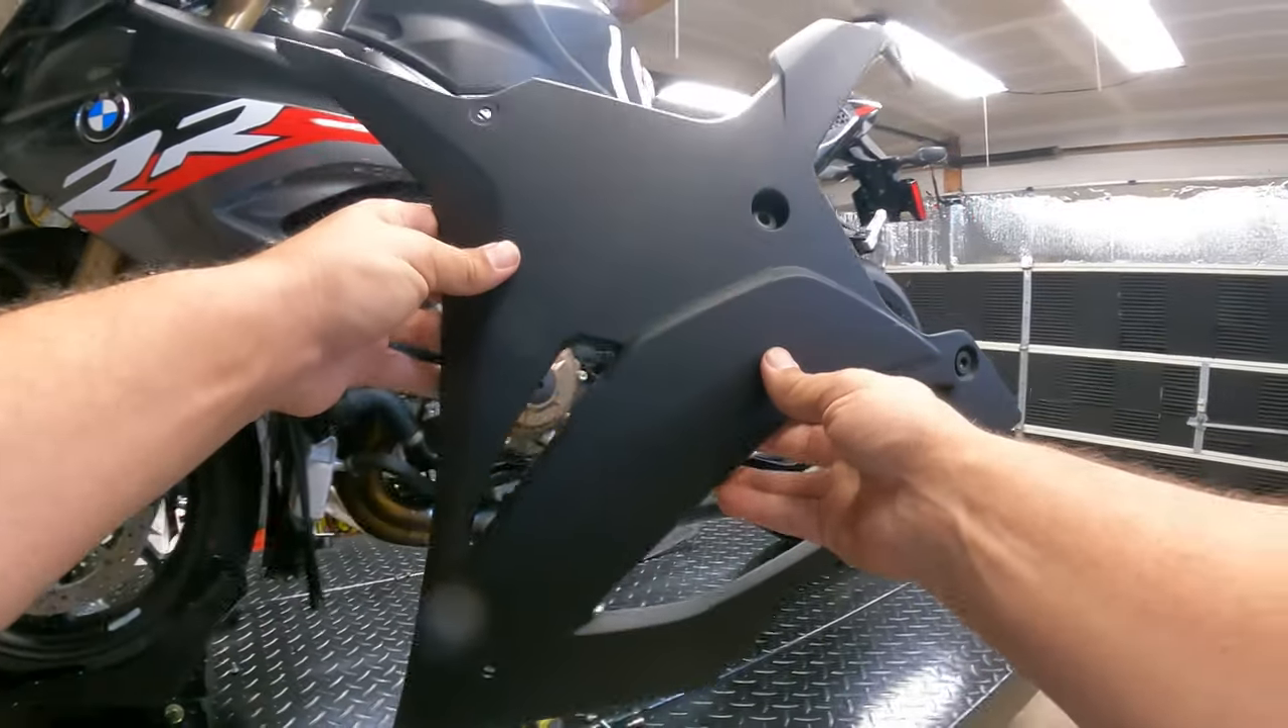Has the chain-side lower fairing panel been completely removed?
Yes.